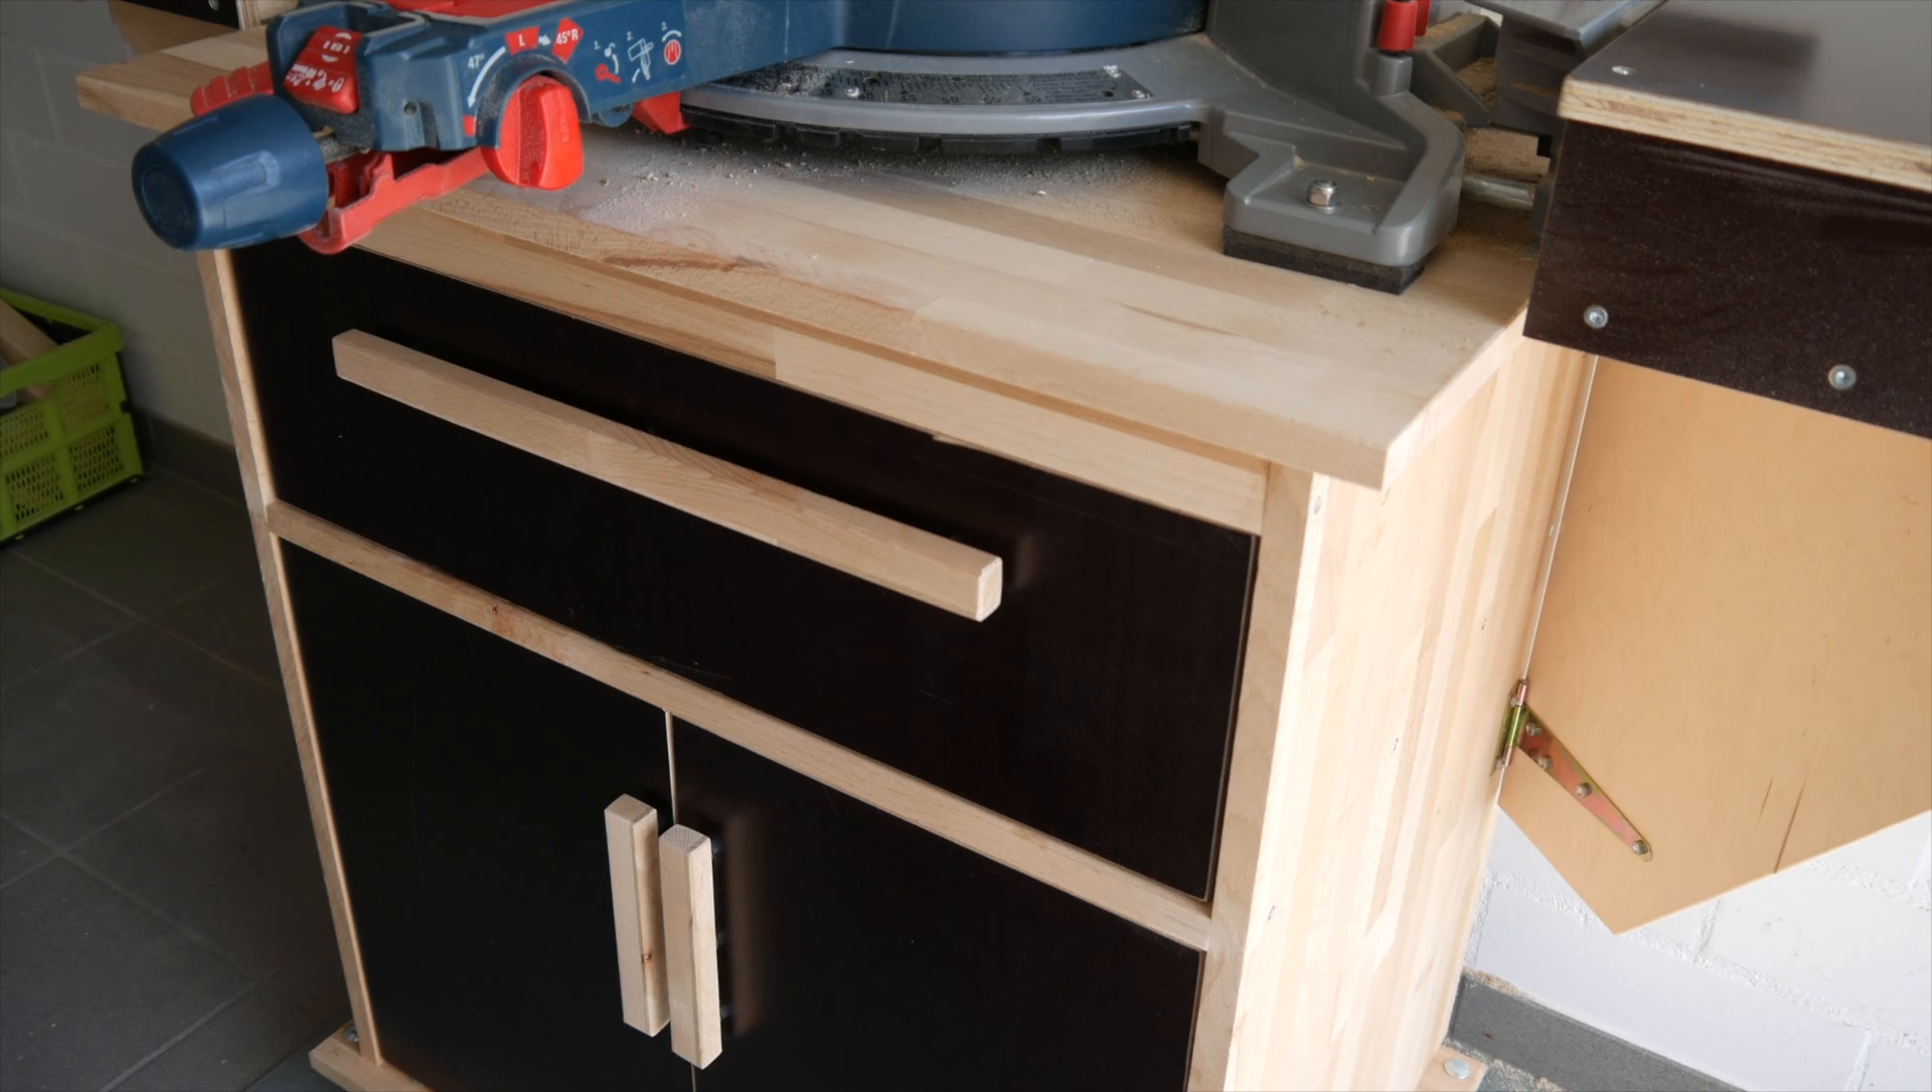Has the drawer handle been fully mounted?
Yes.